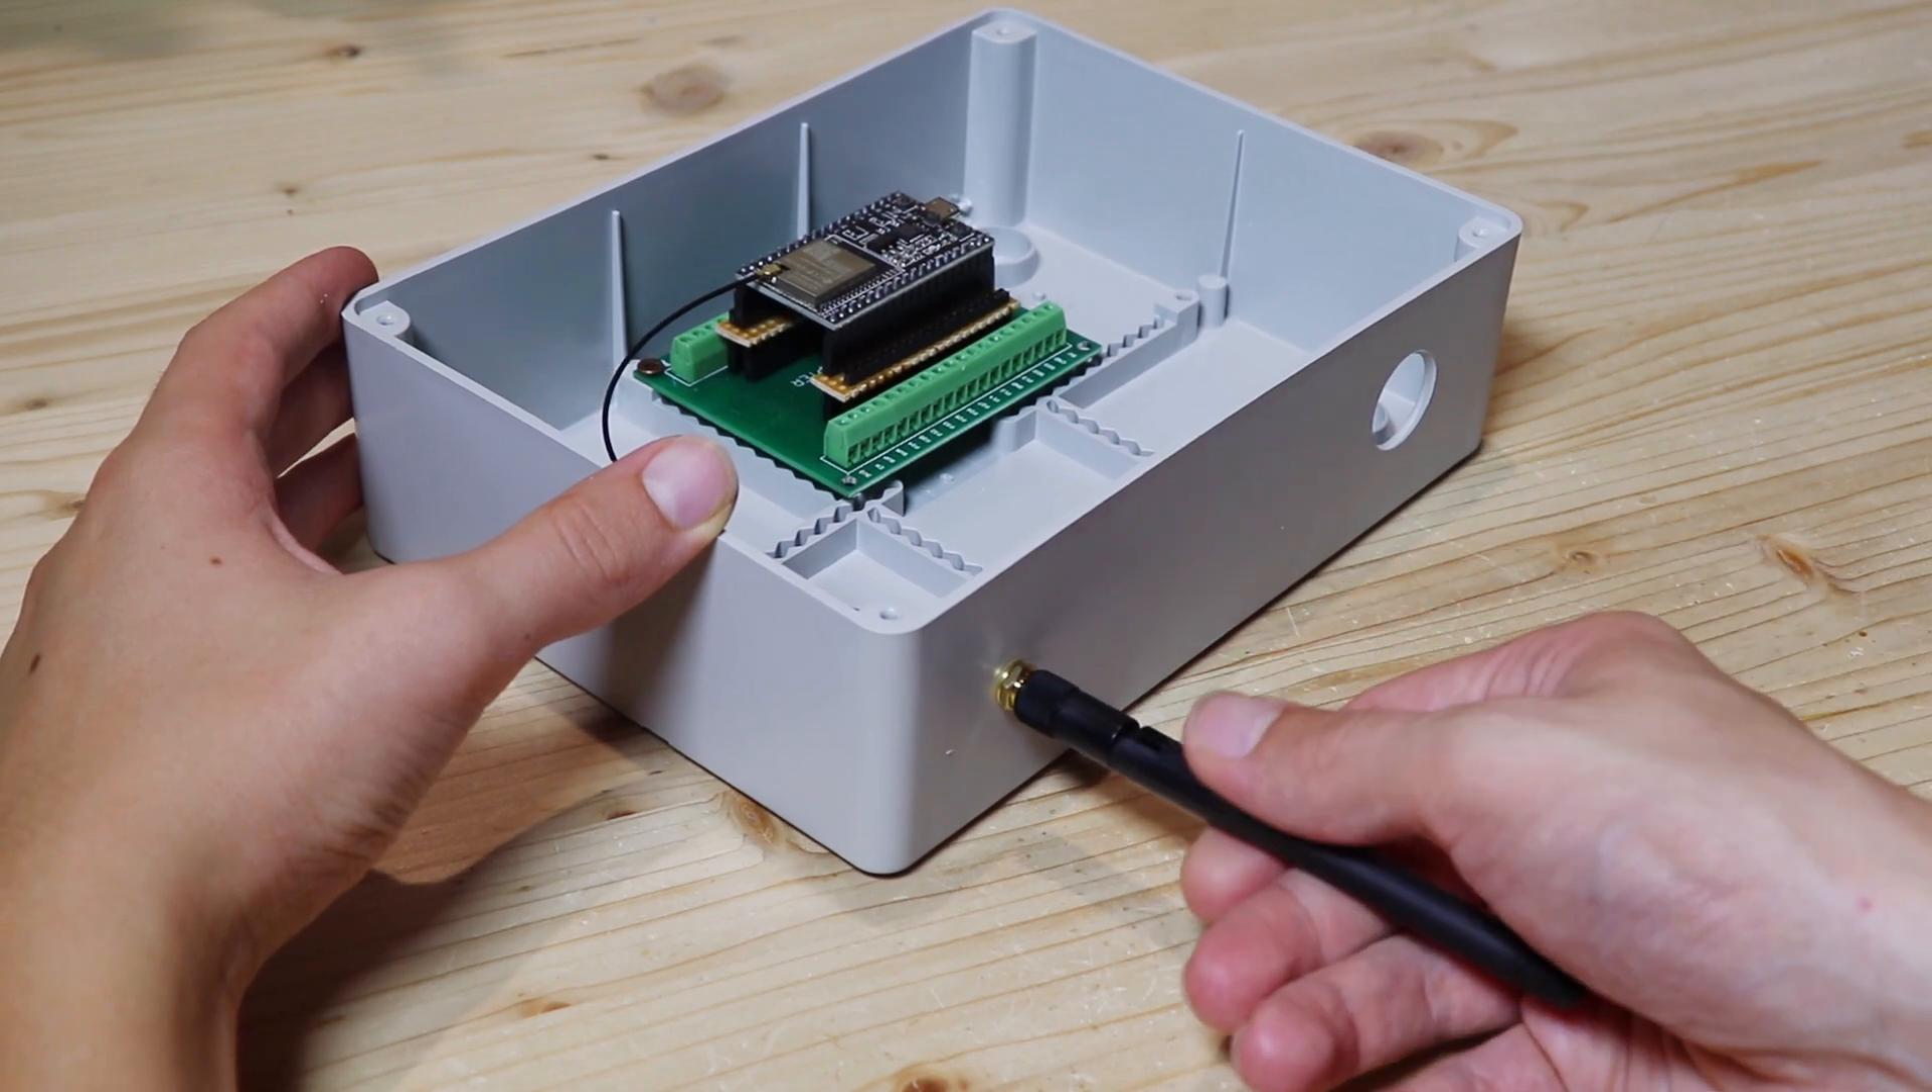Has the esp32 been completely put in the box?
Yes.